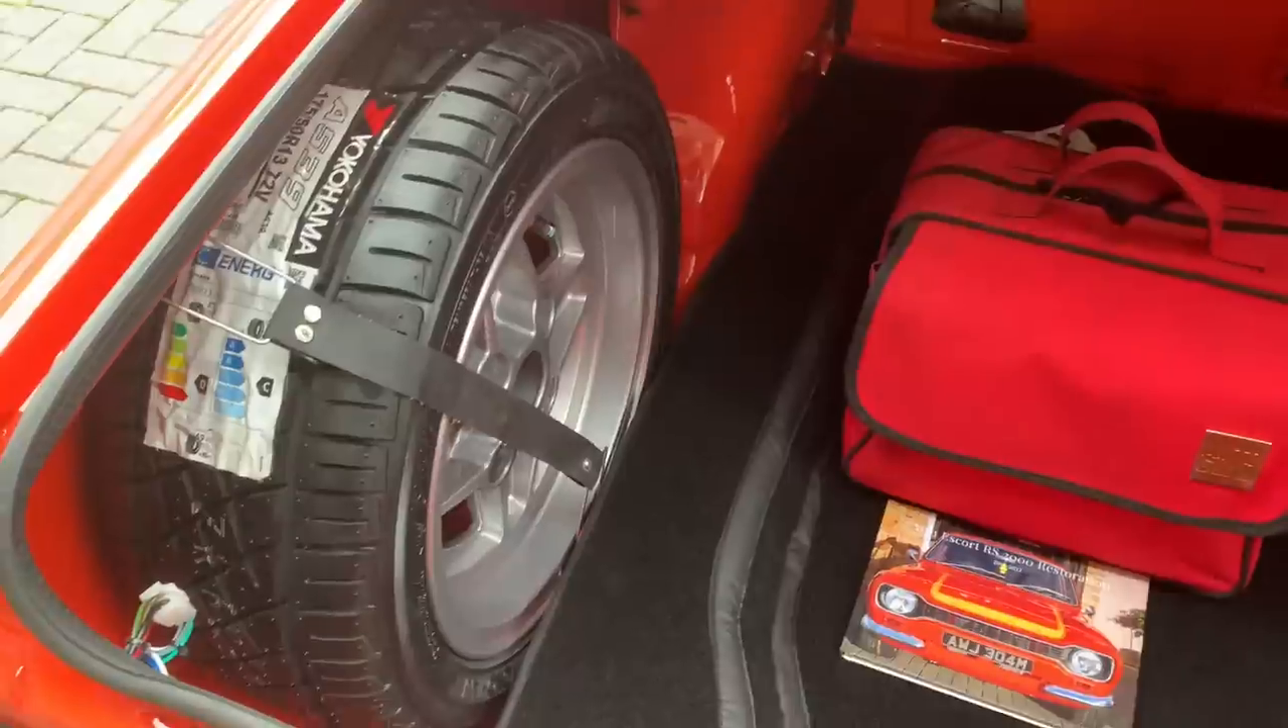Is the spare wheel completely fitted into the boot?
Yes.